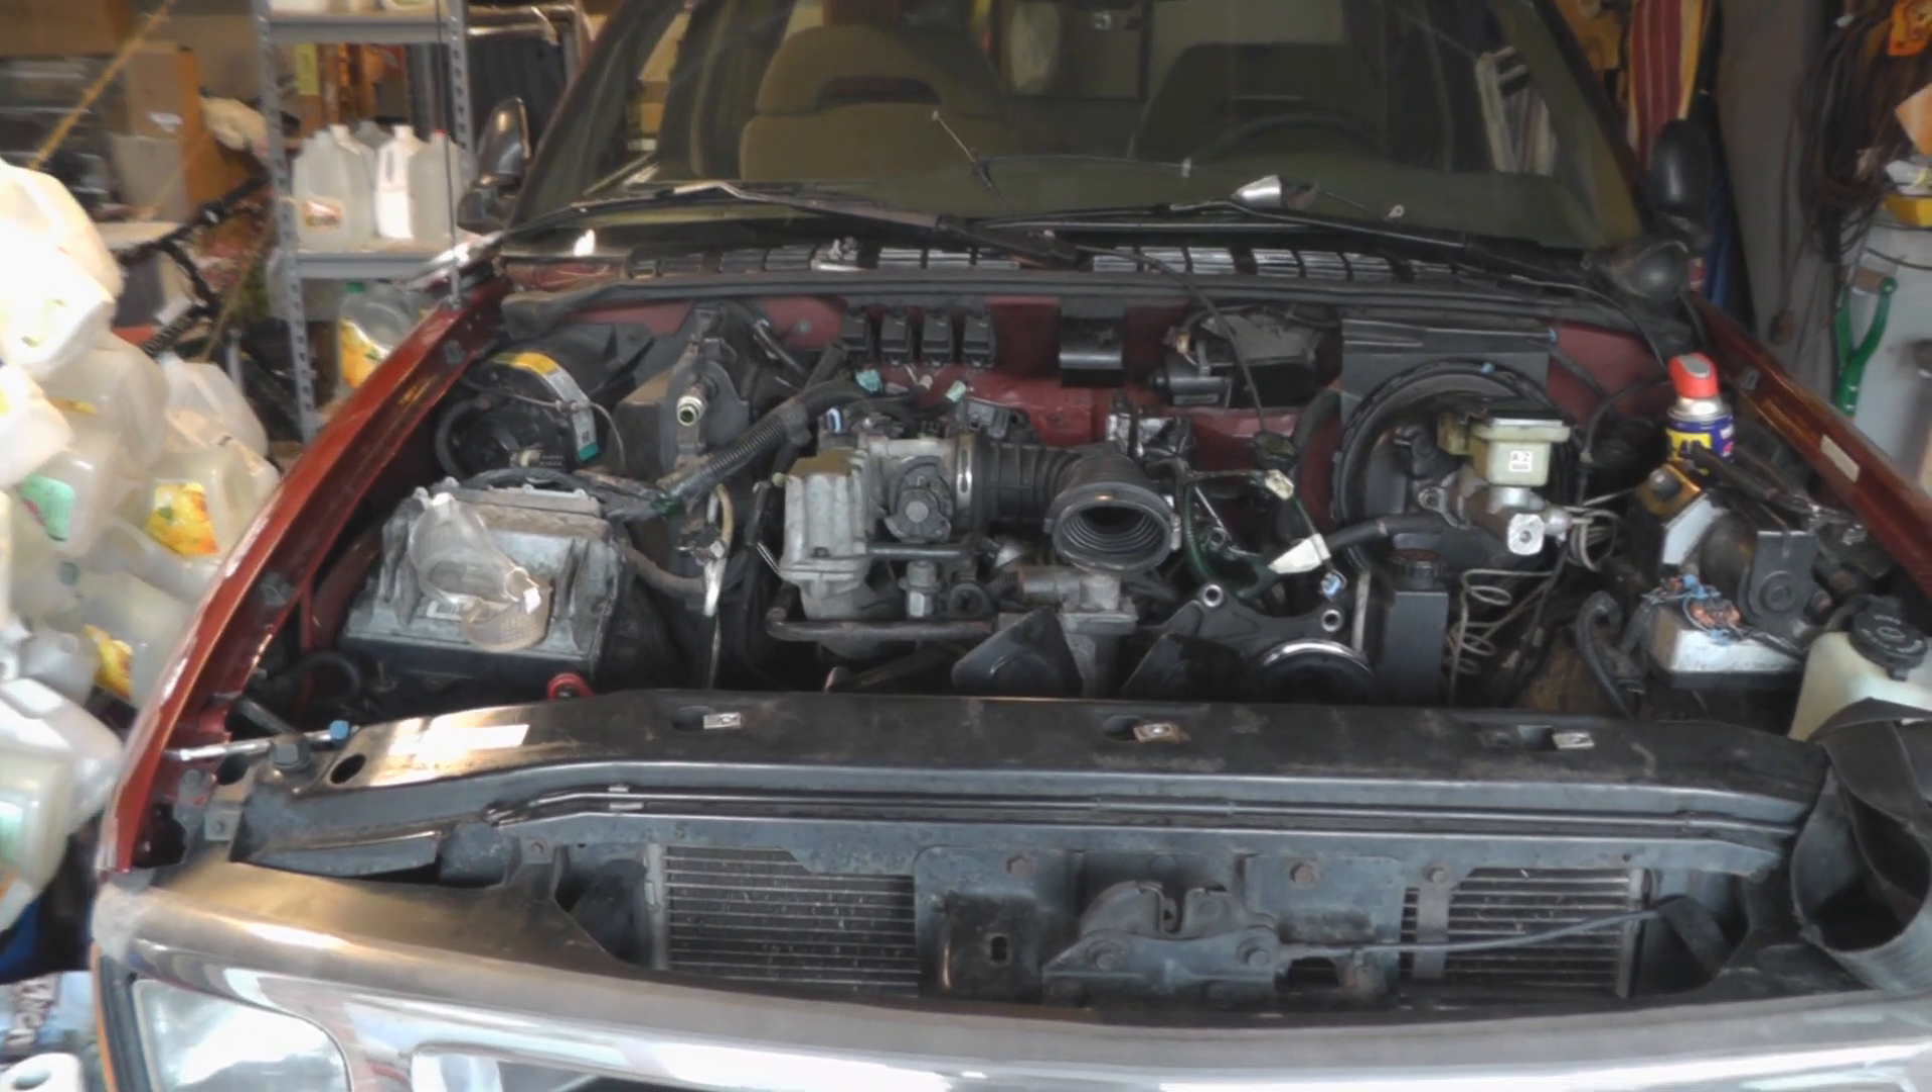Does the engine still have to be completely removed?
Yes.